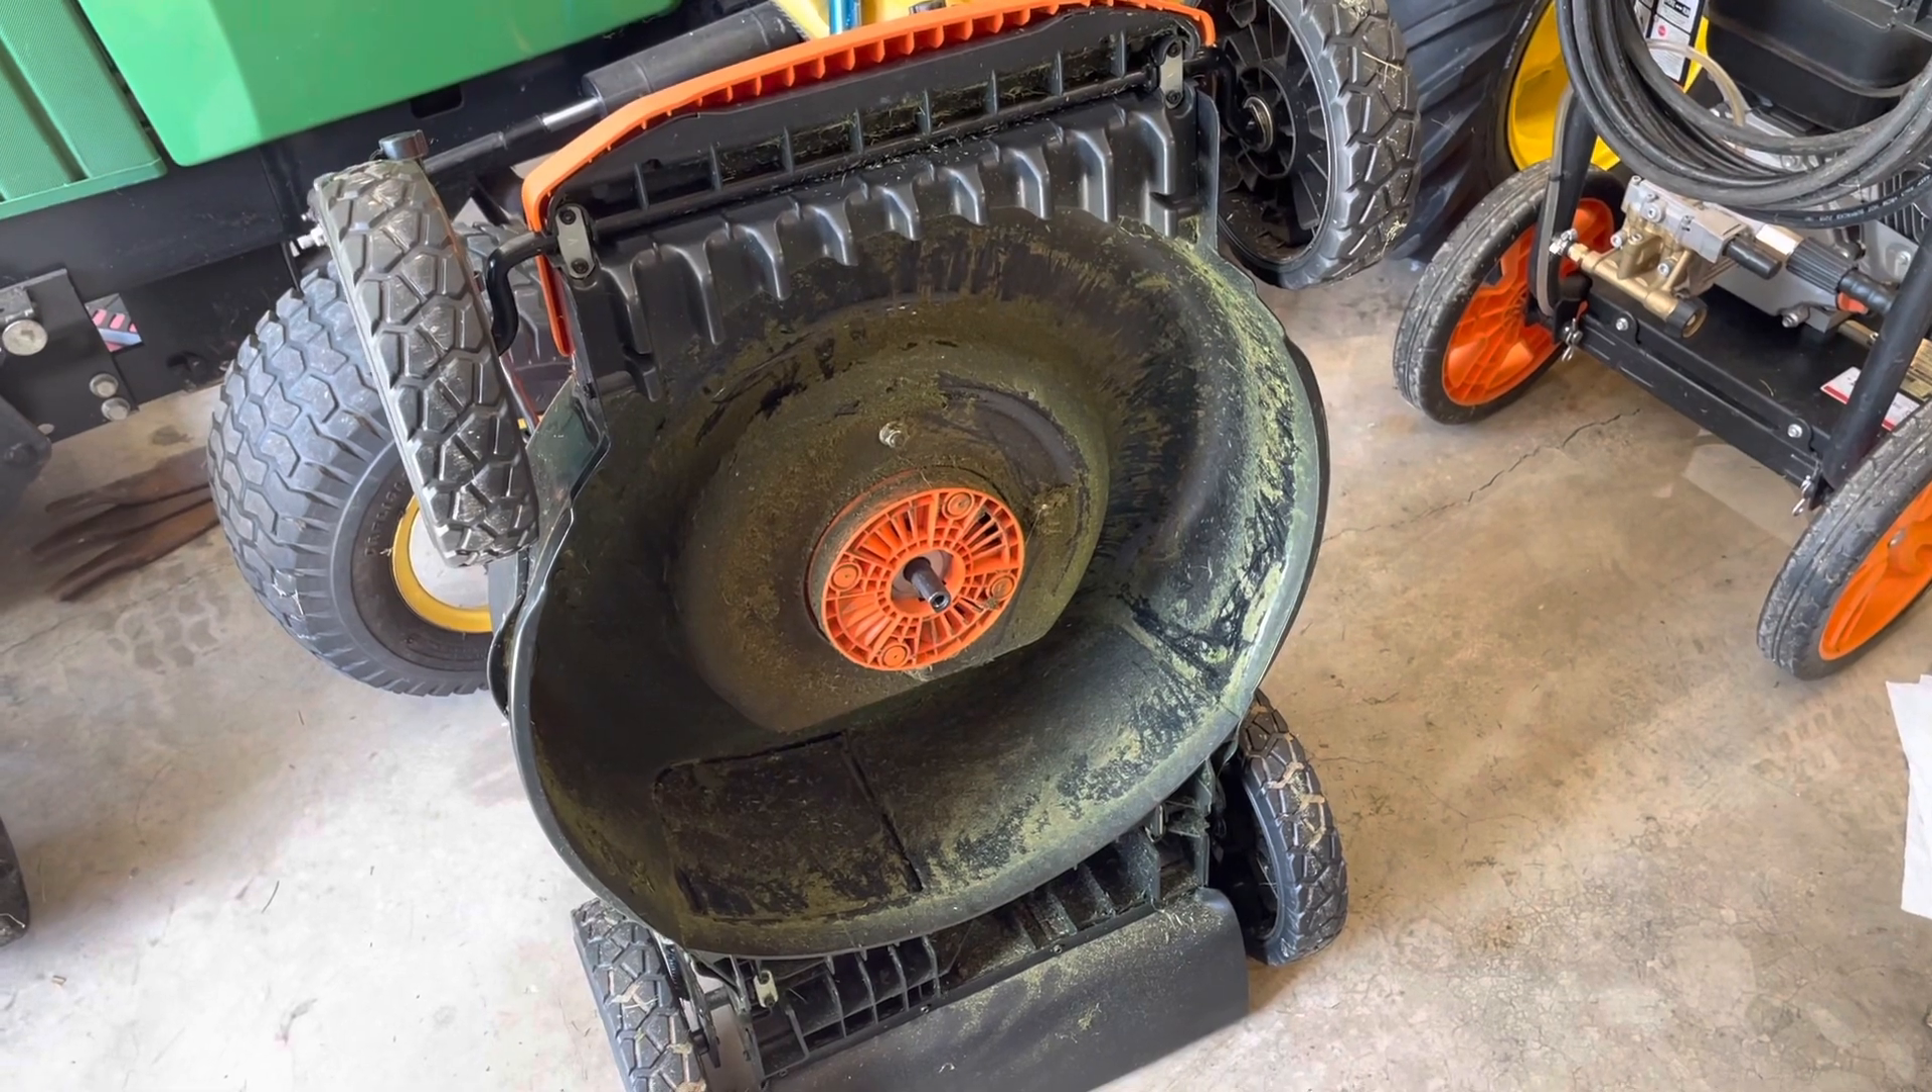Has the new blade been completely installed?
No.